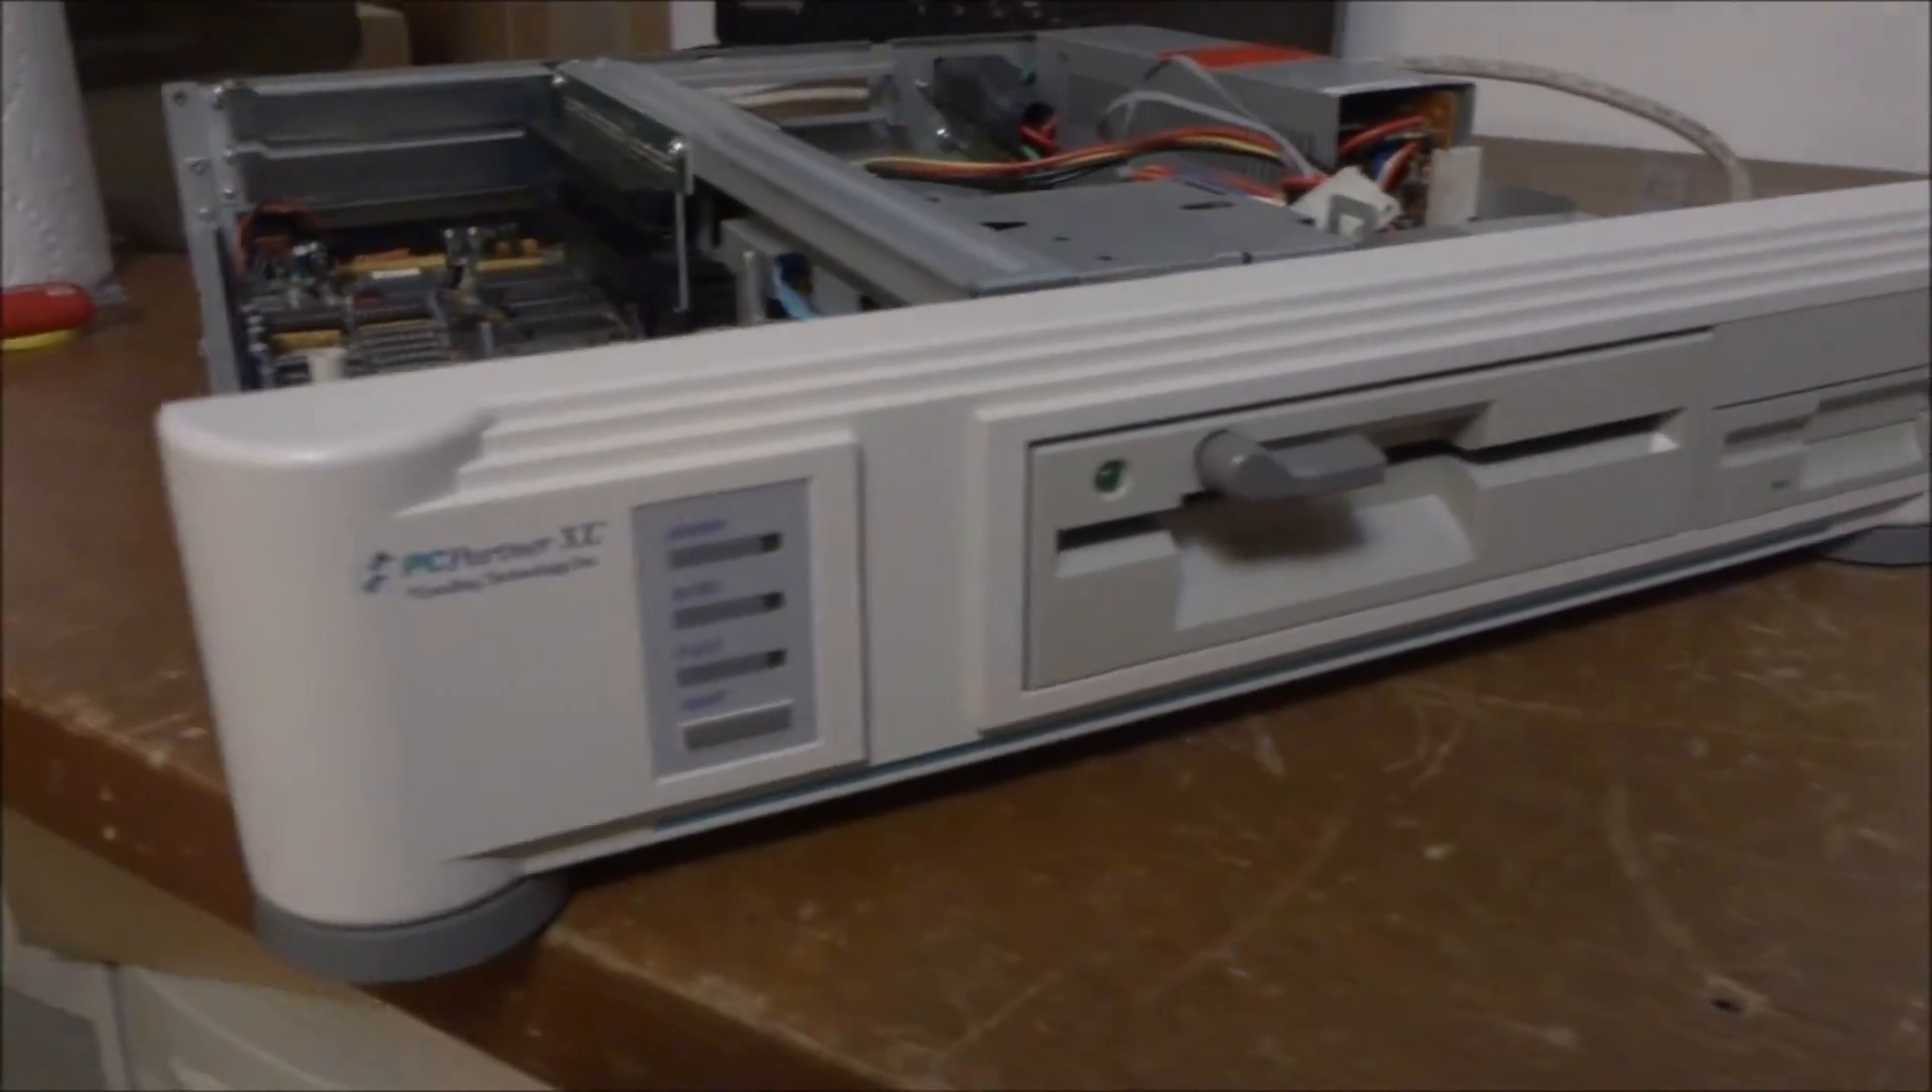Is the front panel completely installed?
Yes.